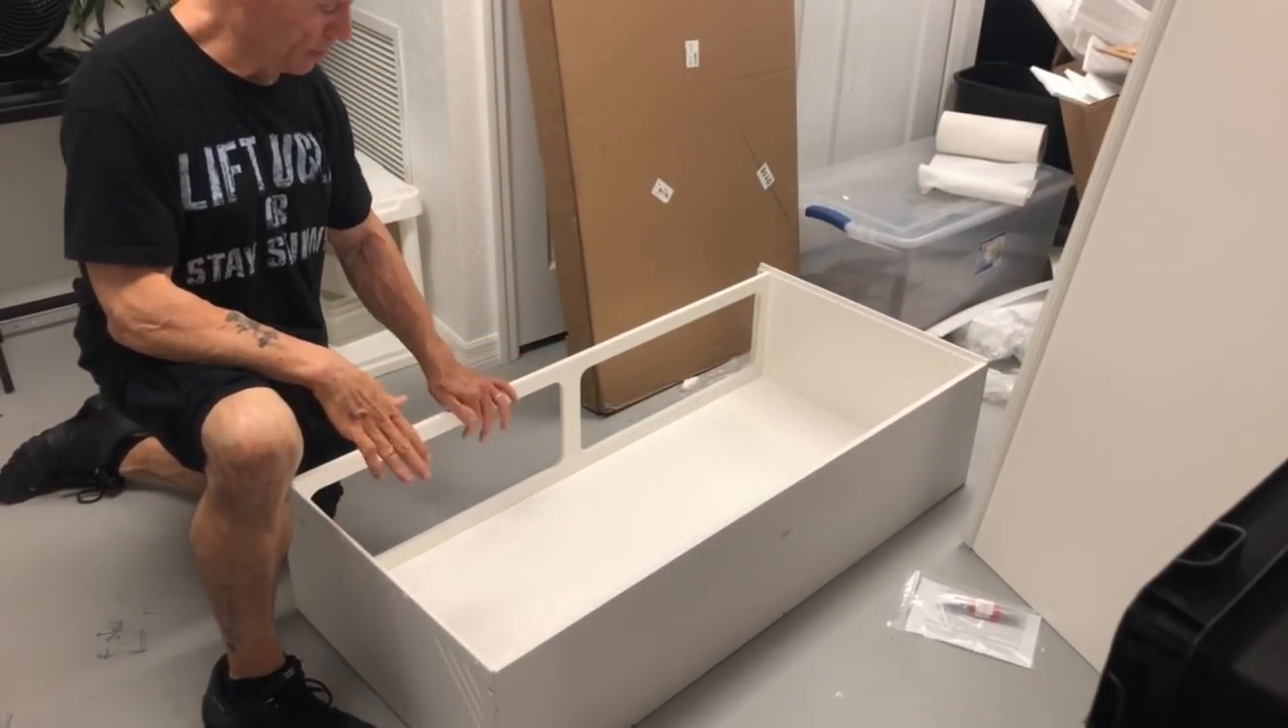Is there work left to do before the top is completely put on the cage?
Yes.